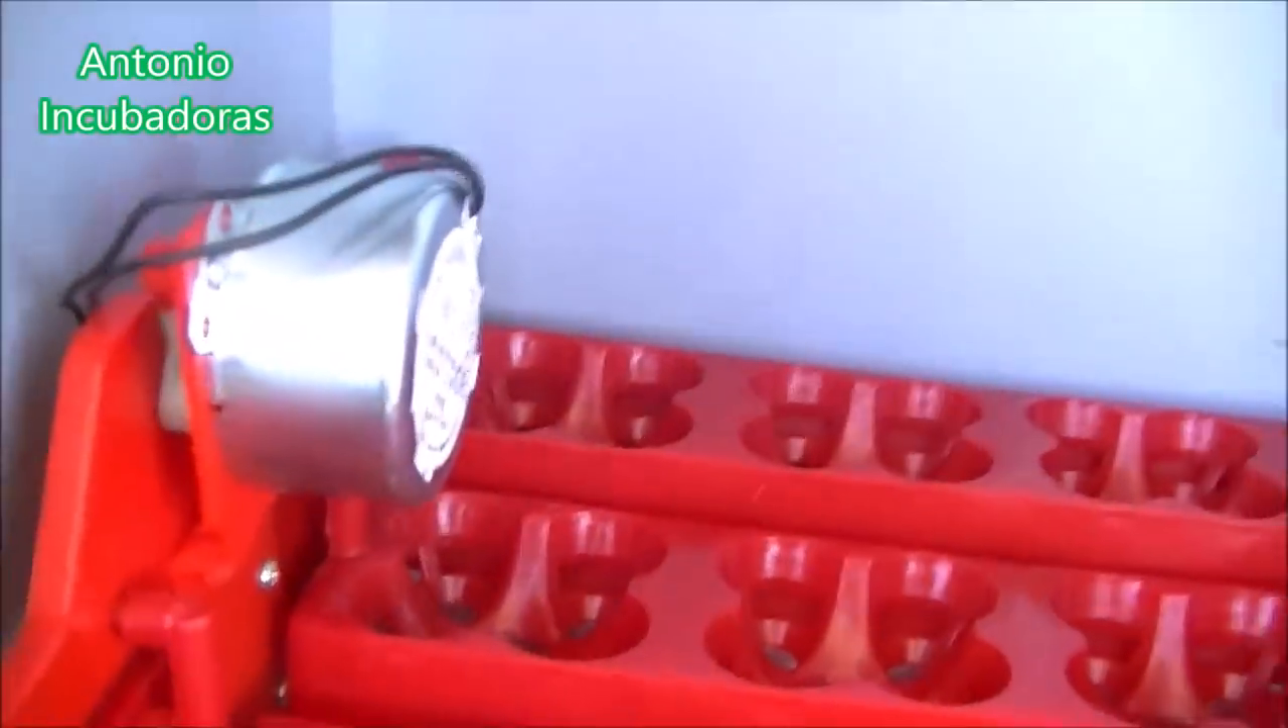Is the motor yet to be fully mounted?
No.